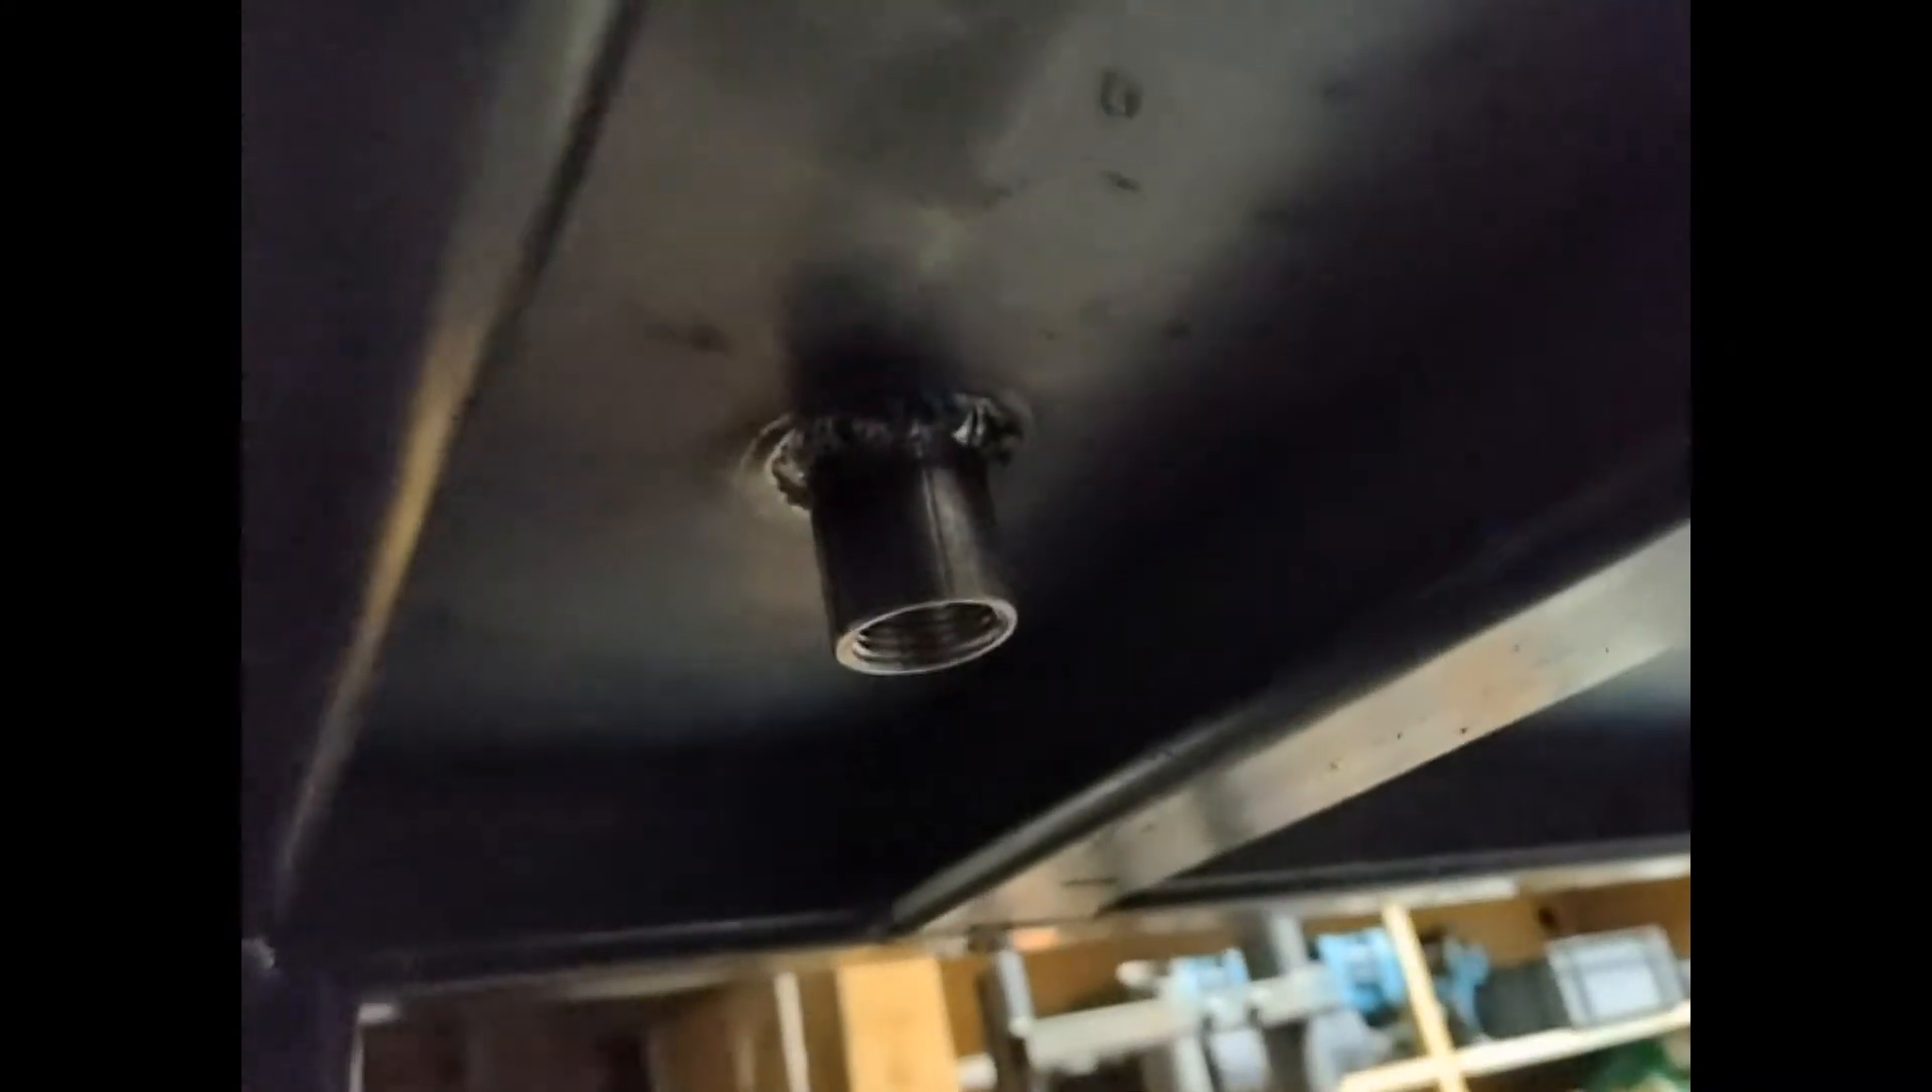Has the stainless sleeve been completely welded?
Yes.